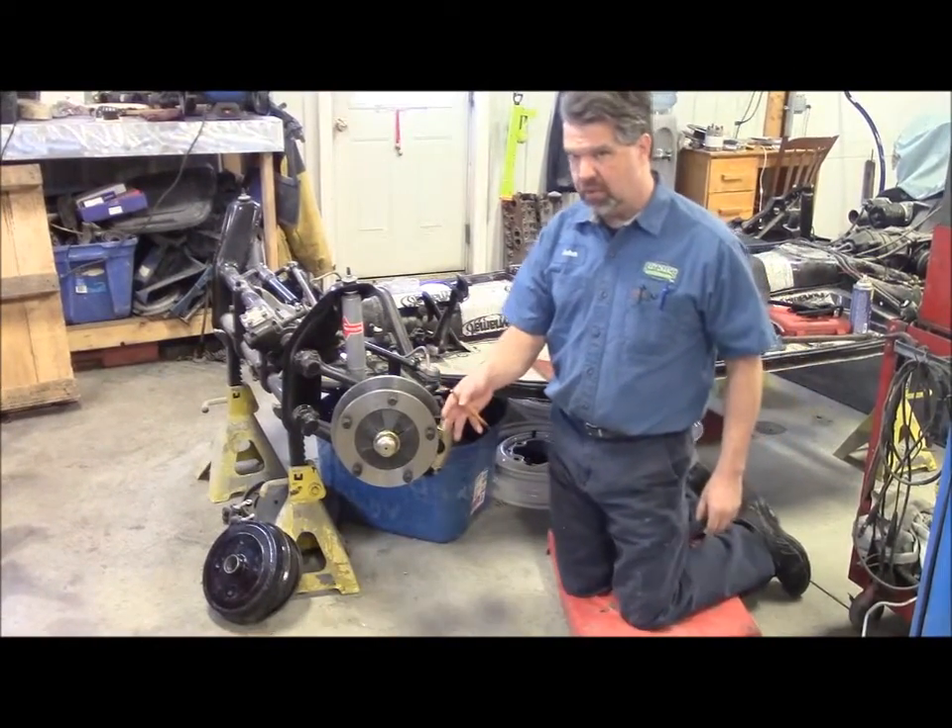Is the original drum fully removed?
Yes.